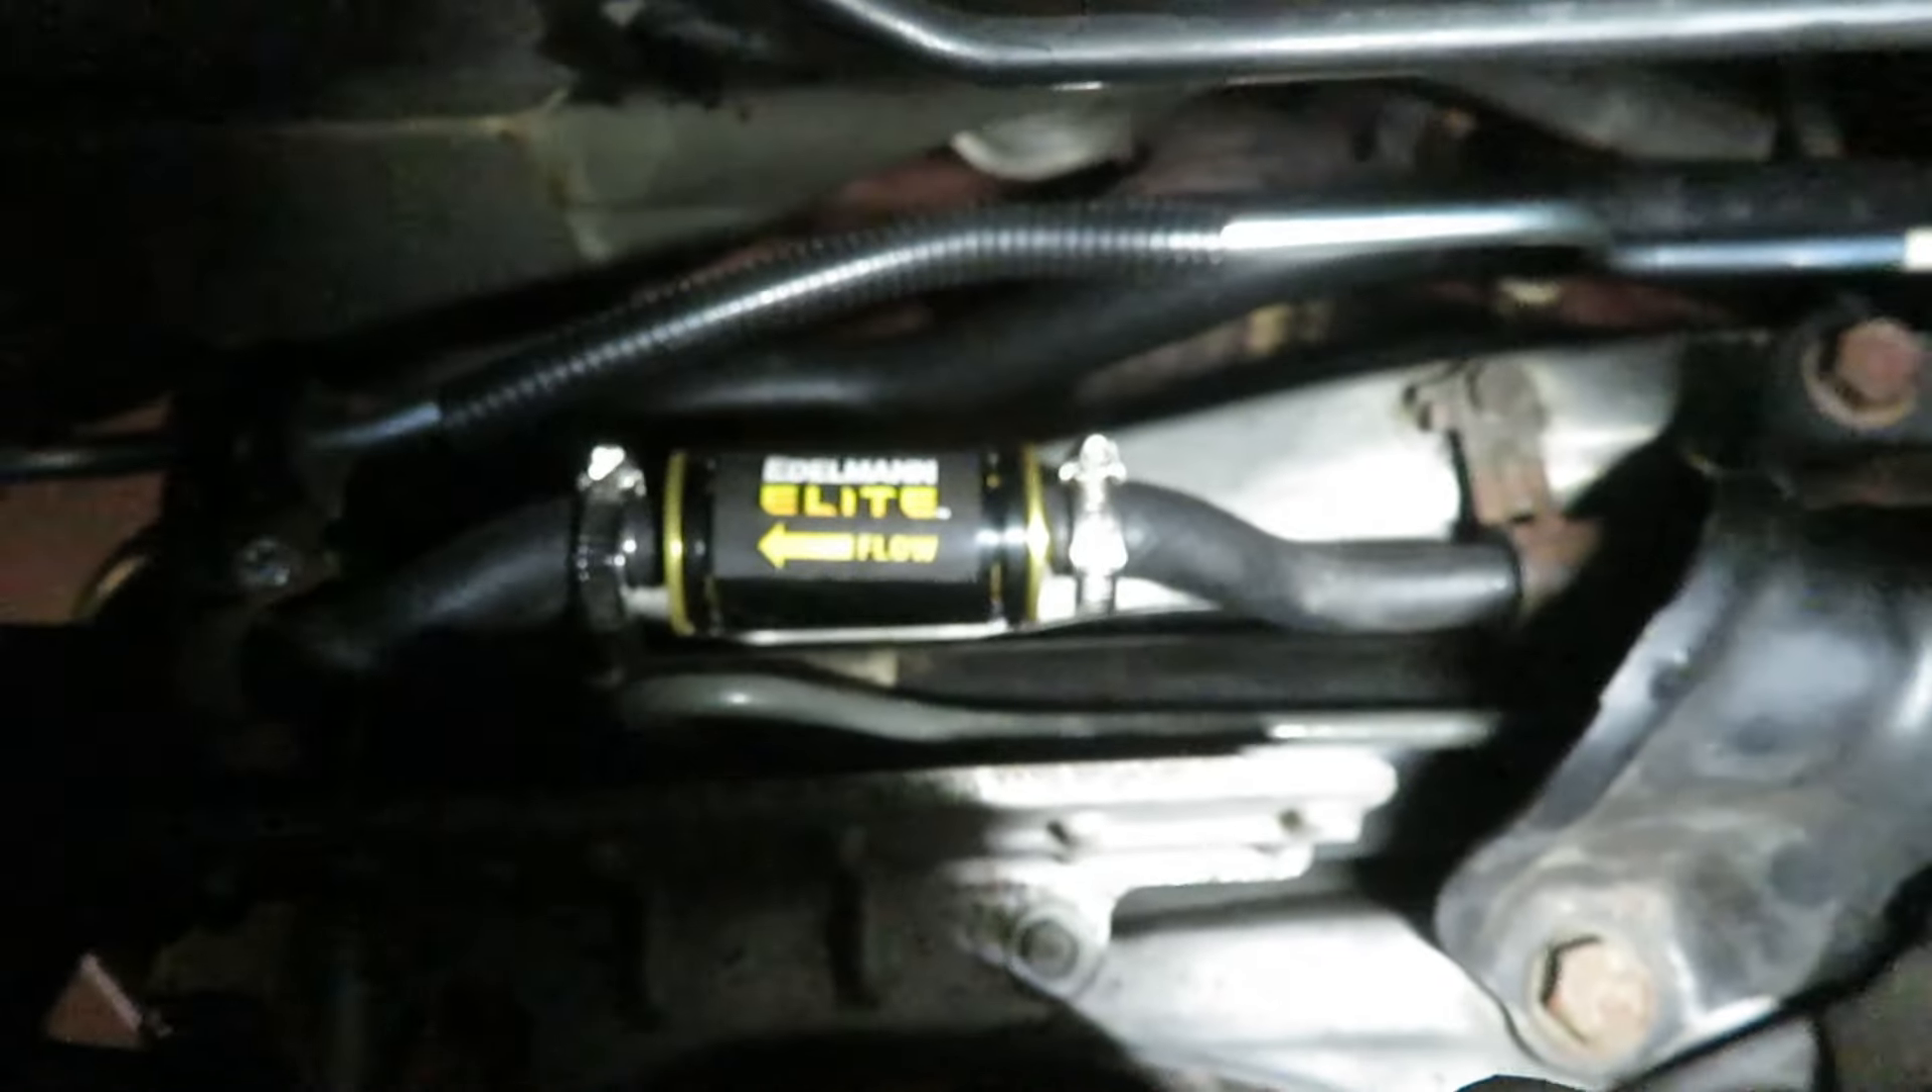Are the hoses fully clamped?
Yes.